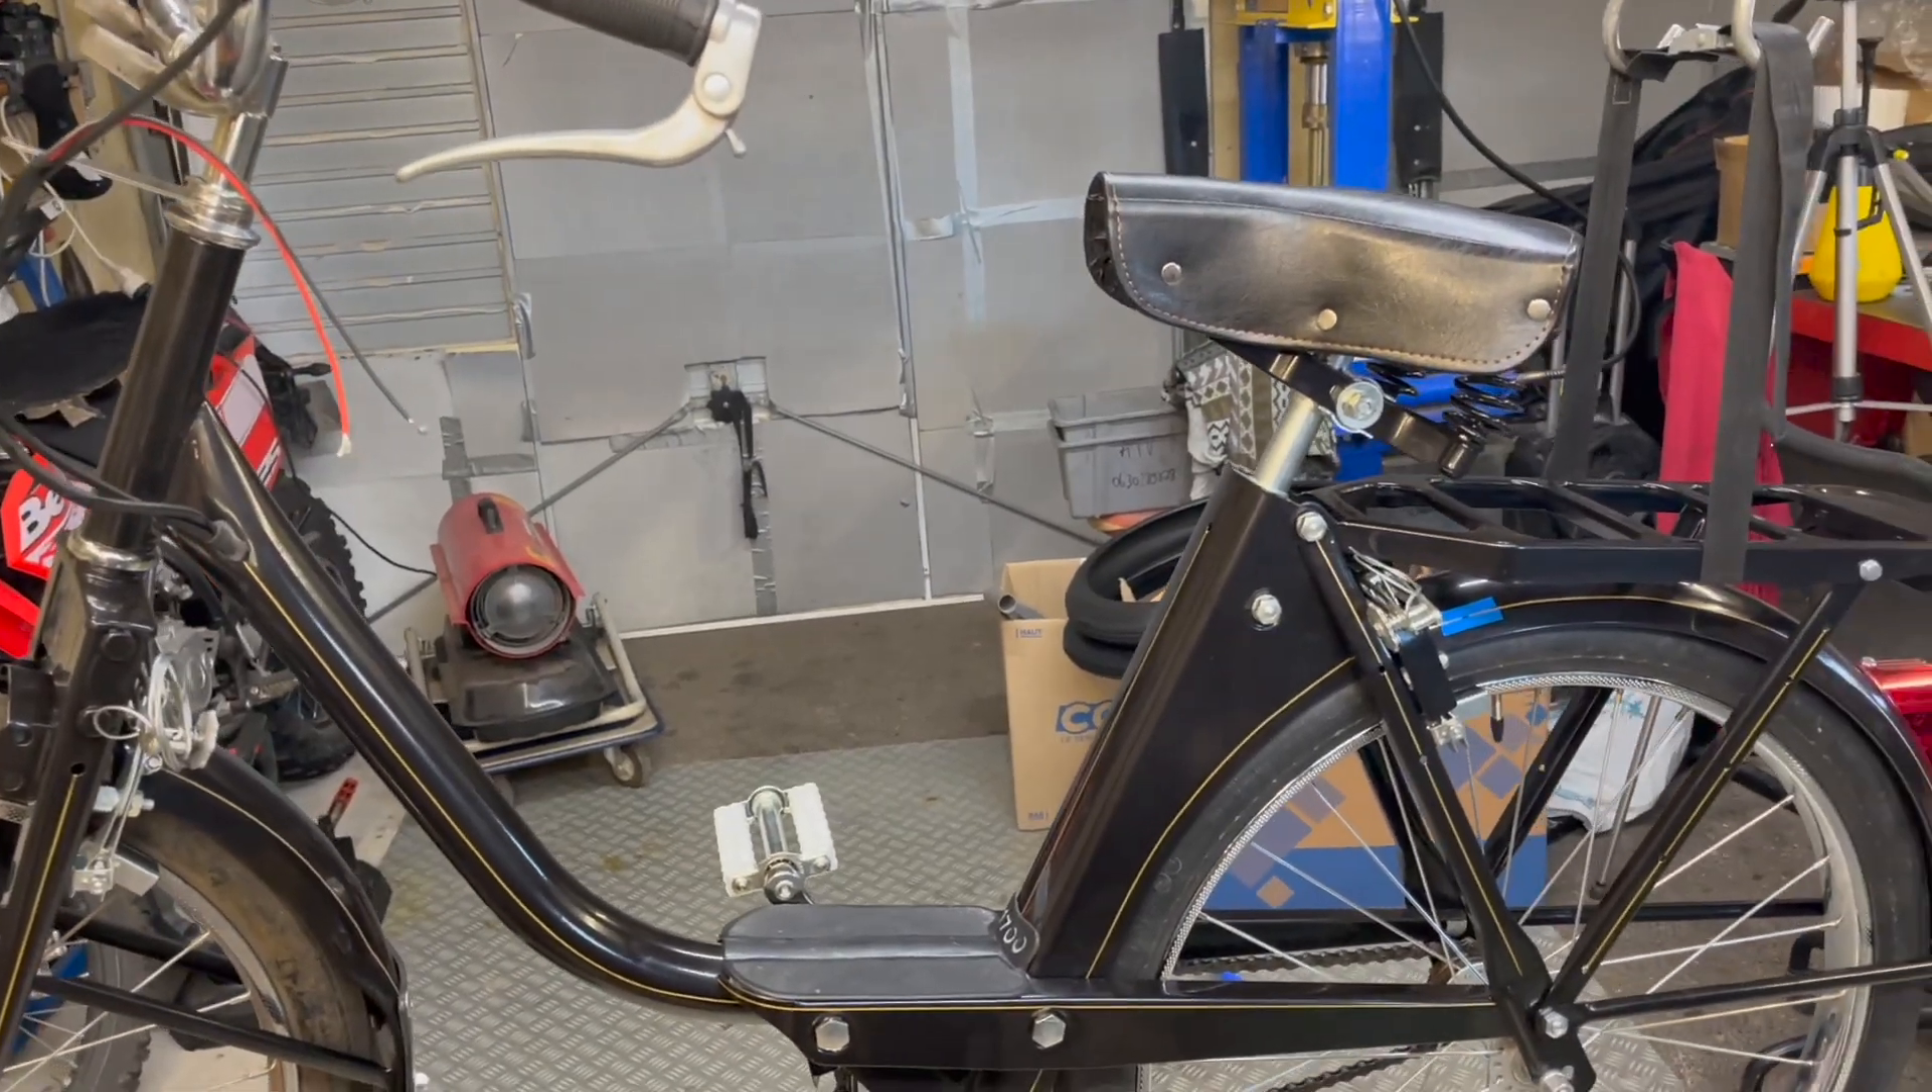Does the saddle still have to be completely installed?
No.